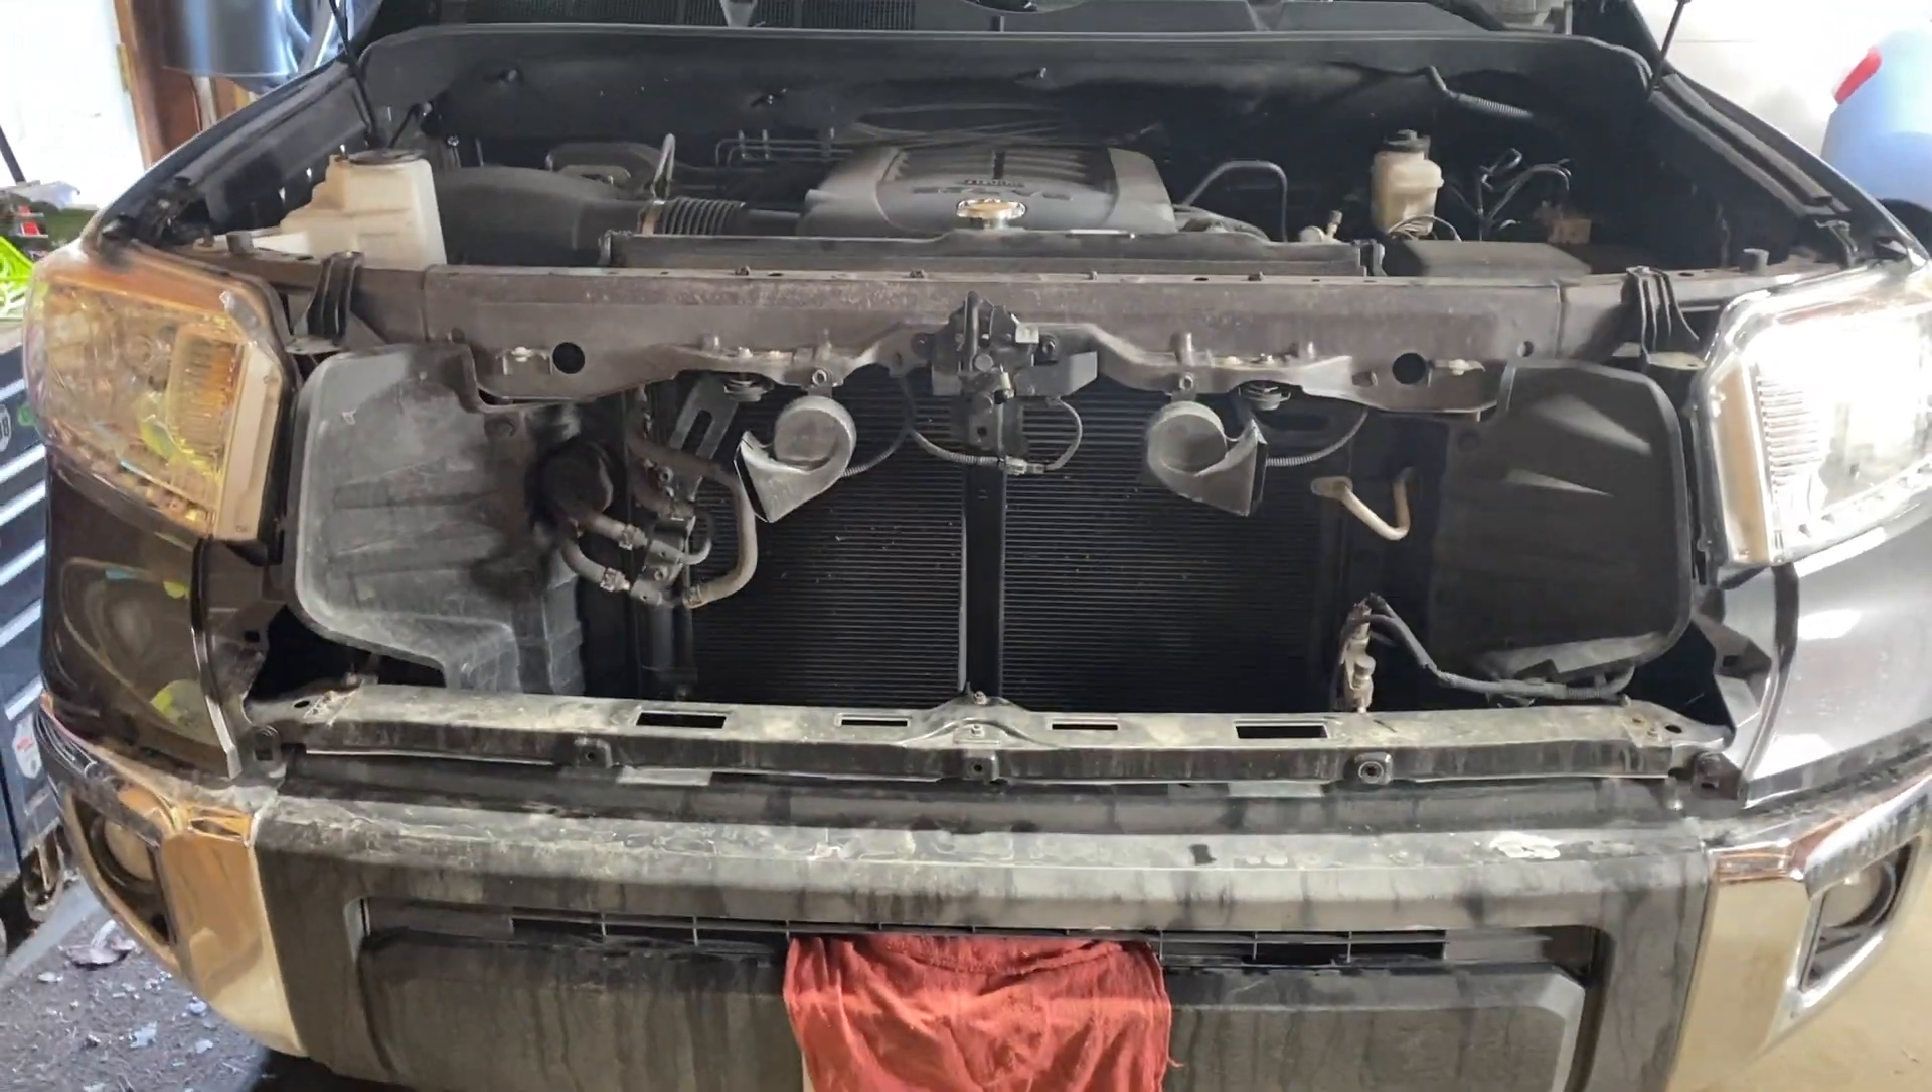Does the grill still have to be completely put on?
Yes.